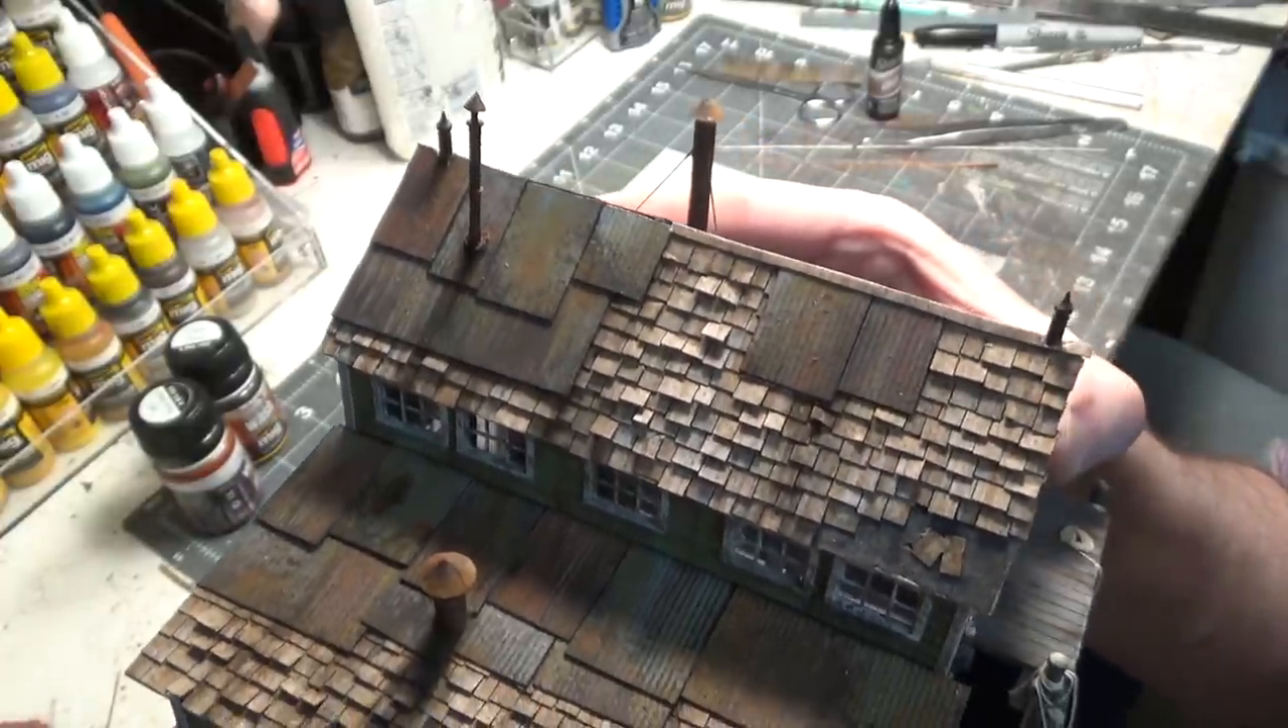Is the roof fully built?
Yes.